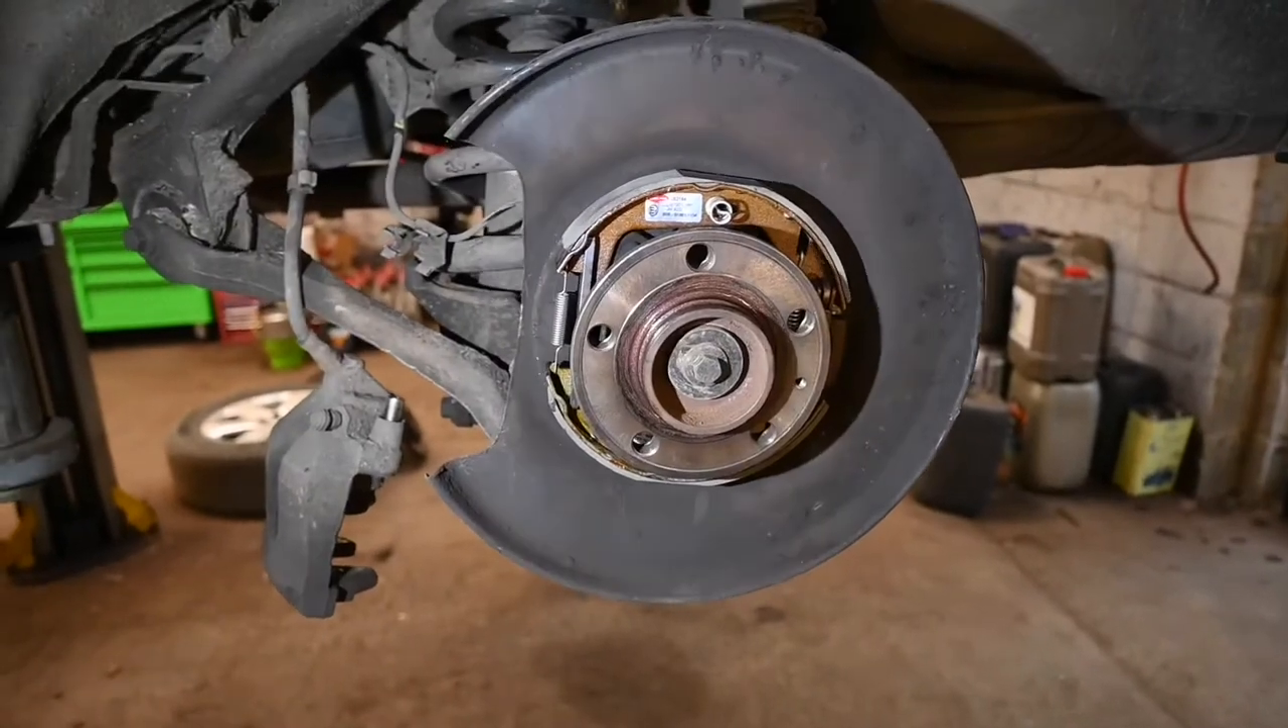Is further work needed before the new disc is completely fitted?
Yes.